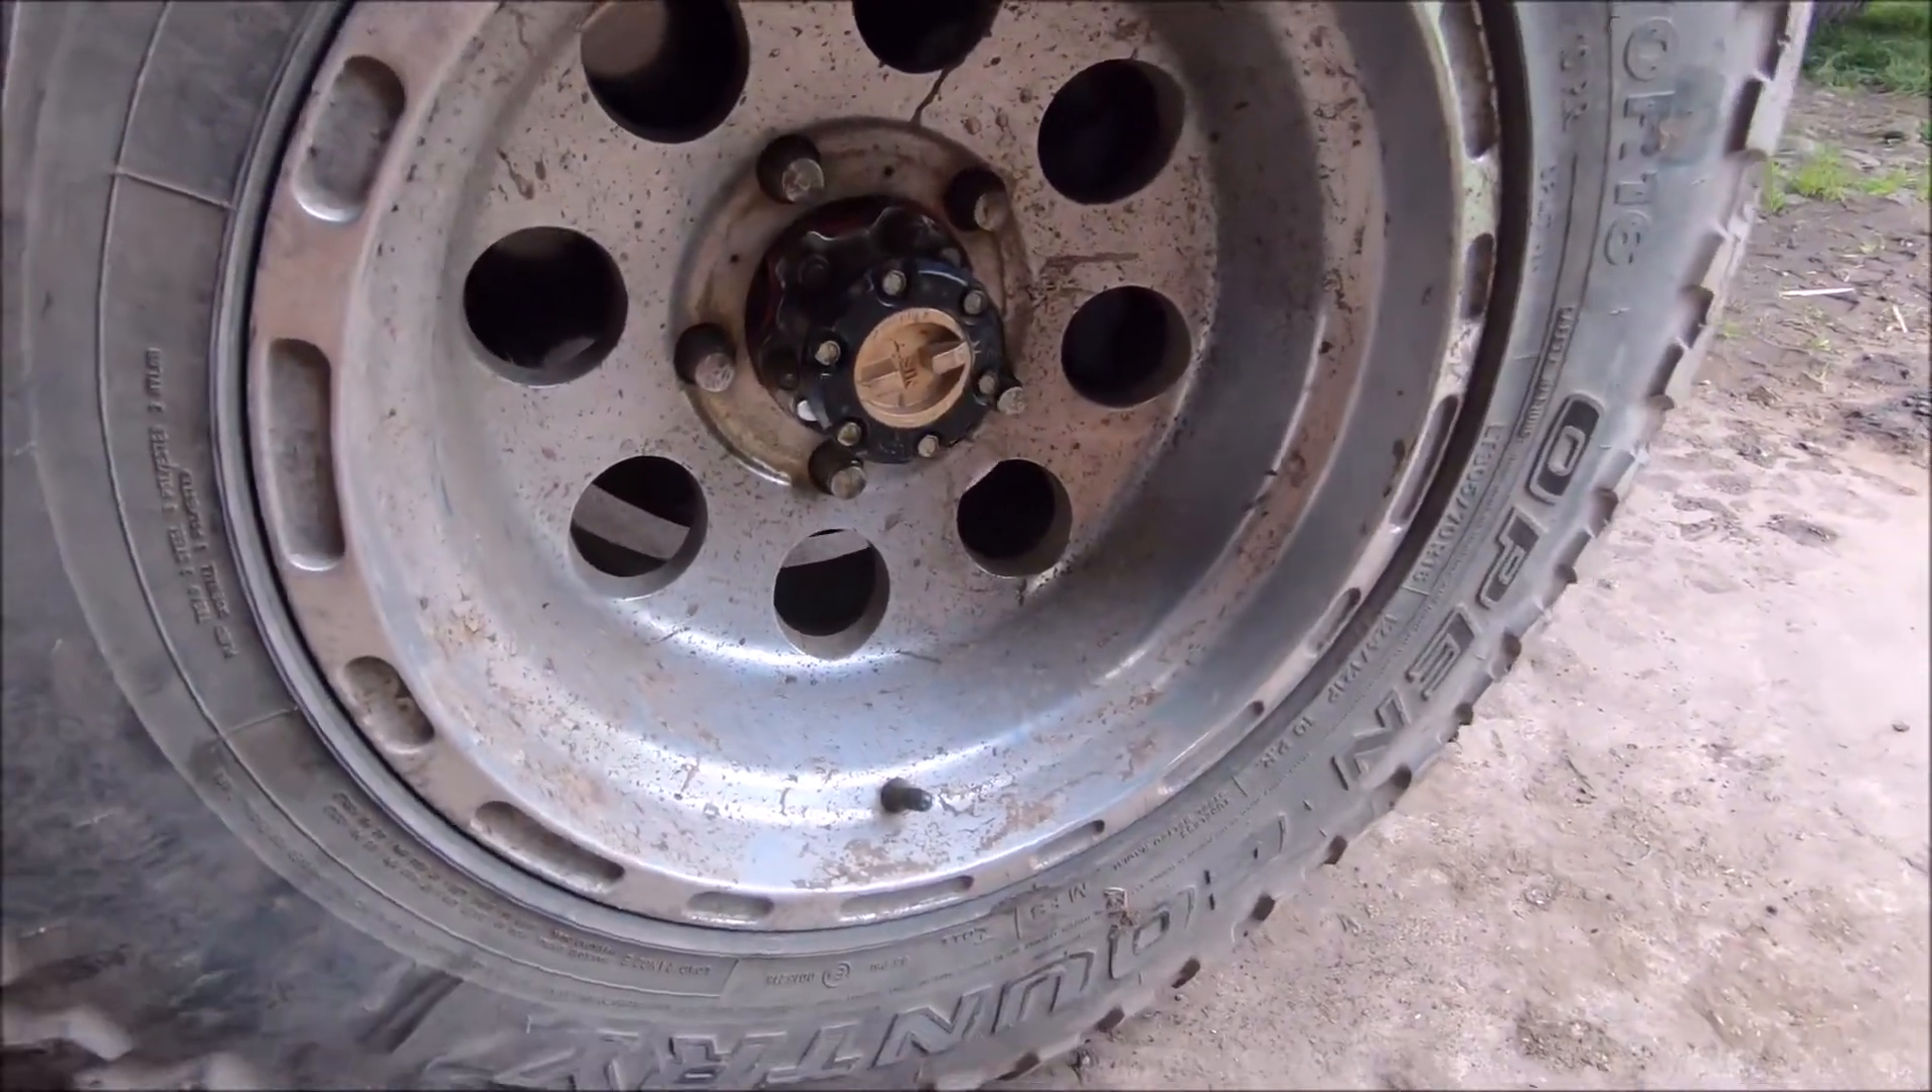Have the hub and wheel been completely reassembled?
Yes.